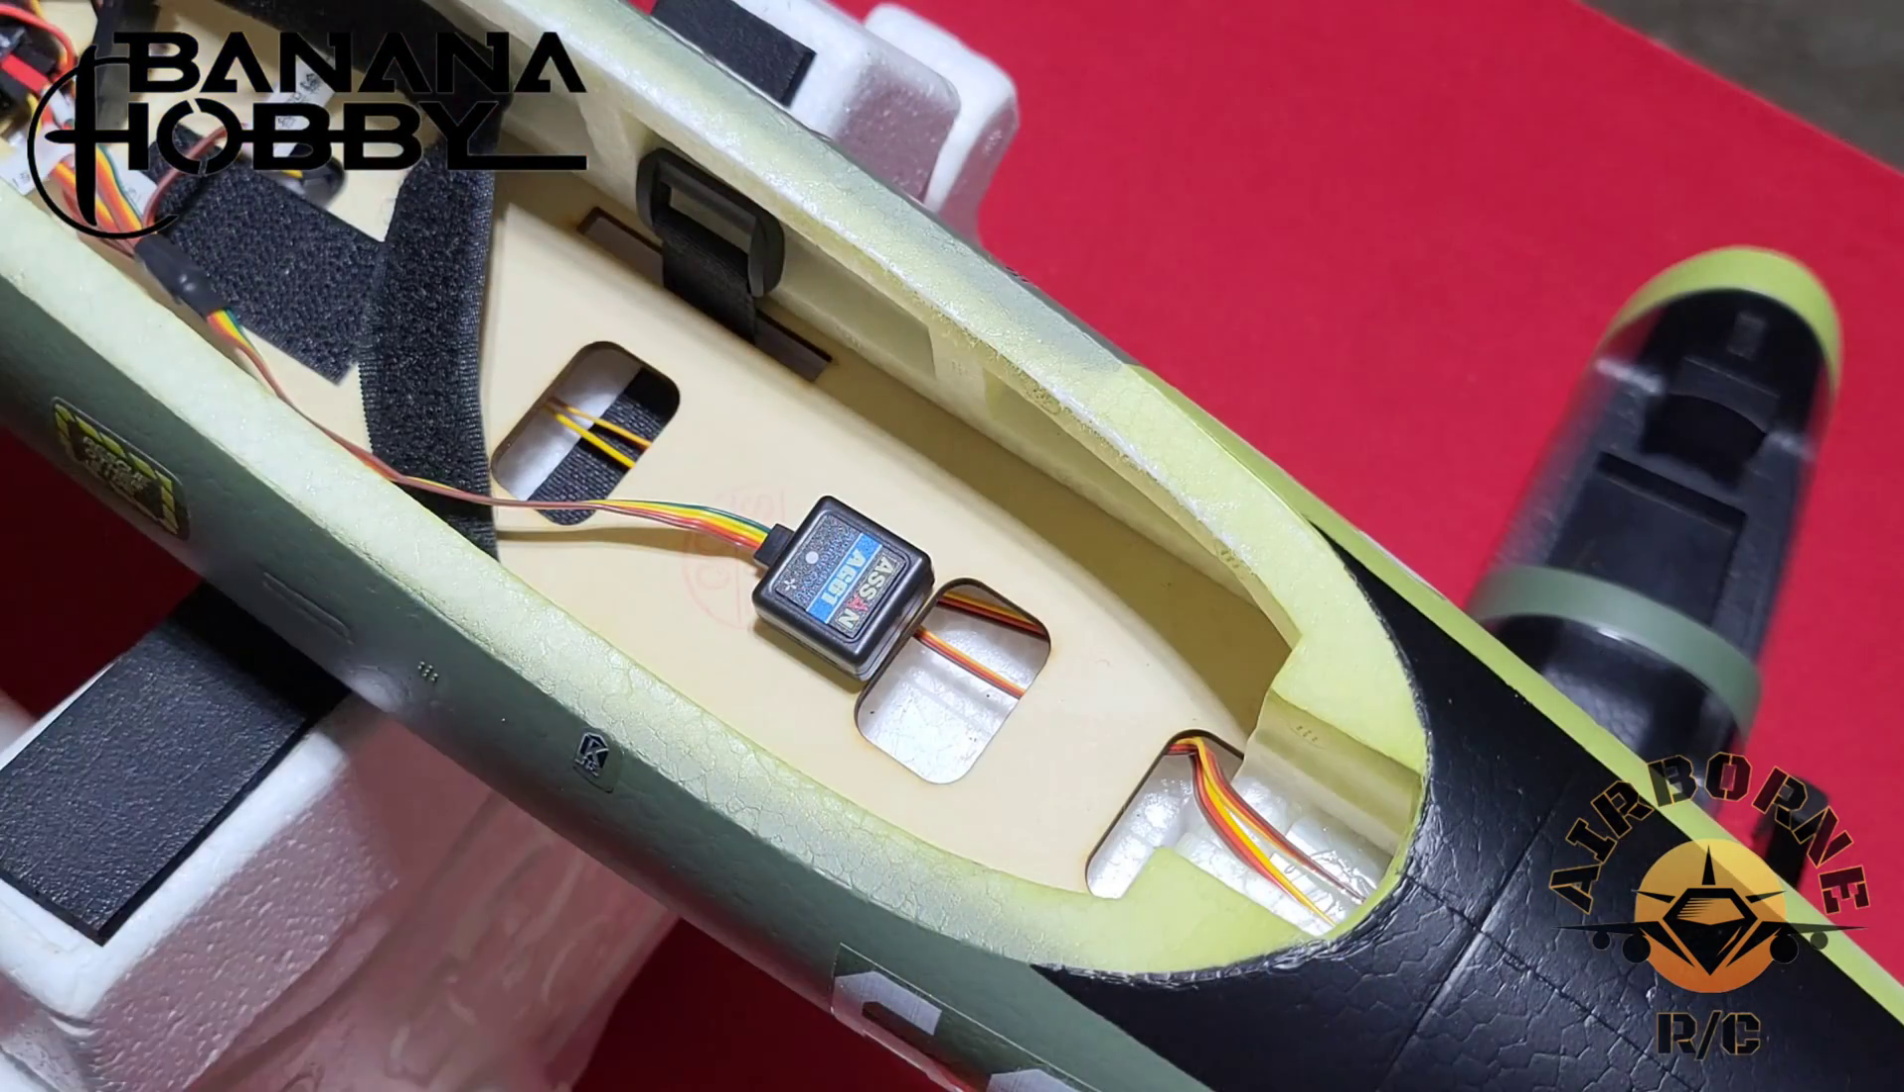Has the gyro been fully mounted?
Yes.